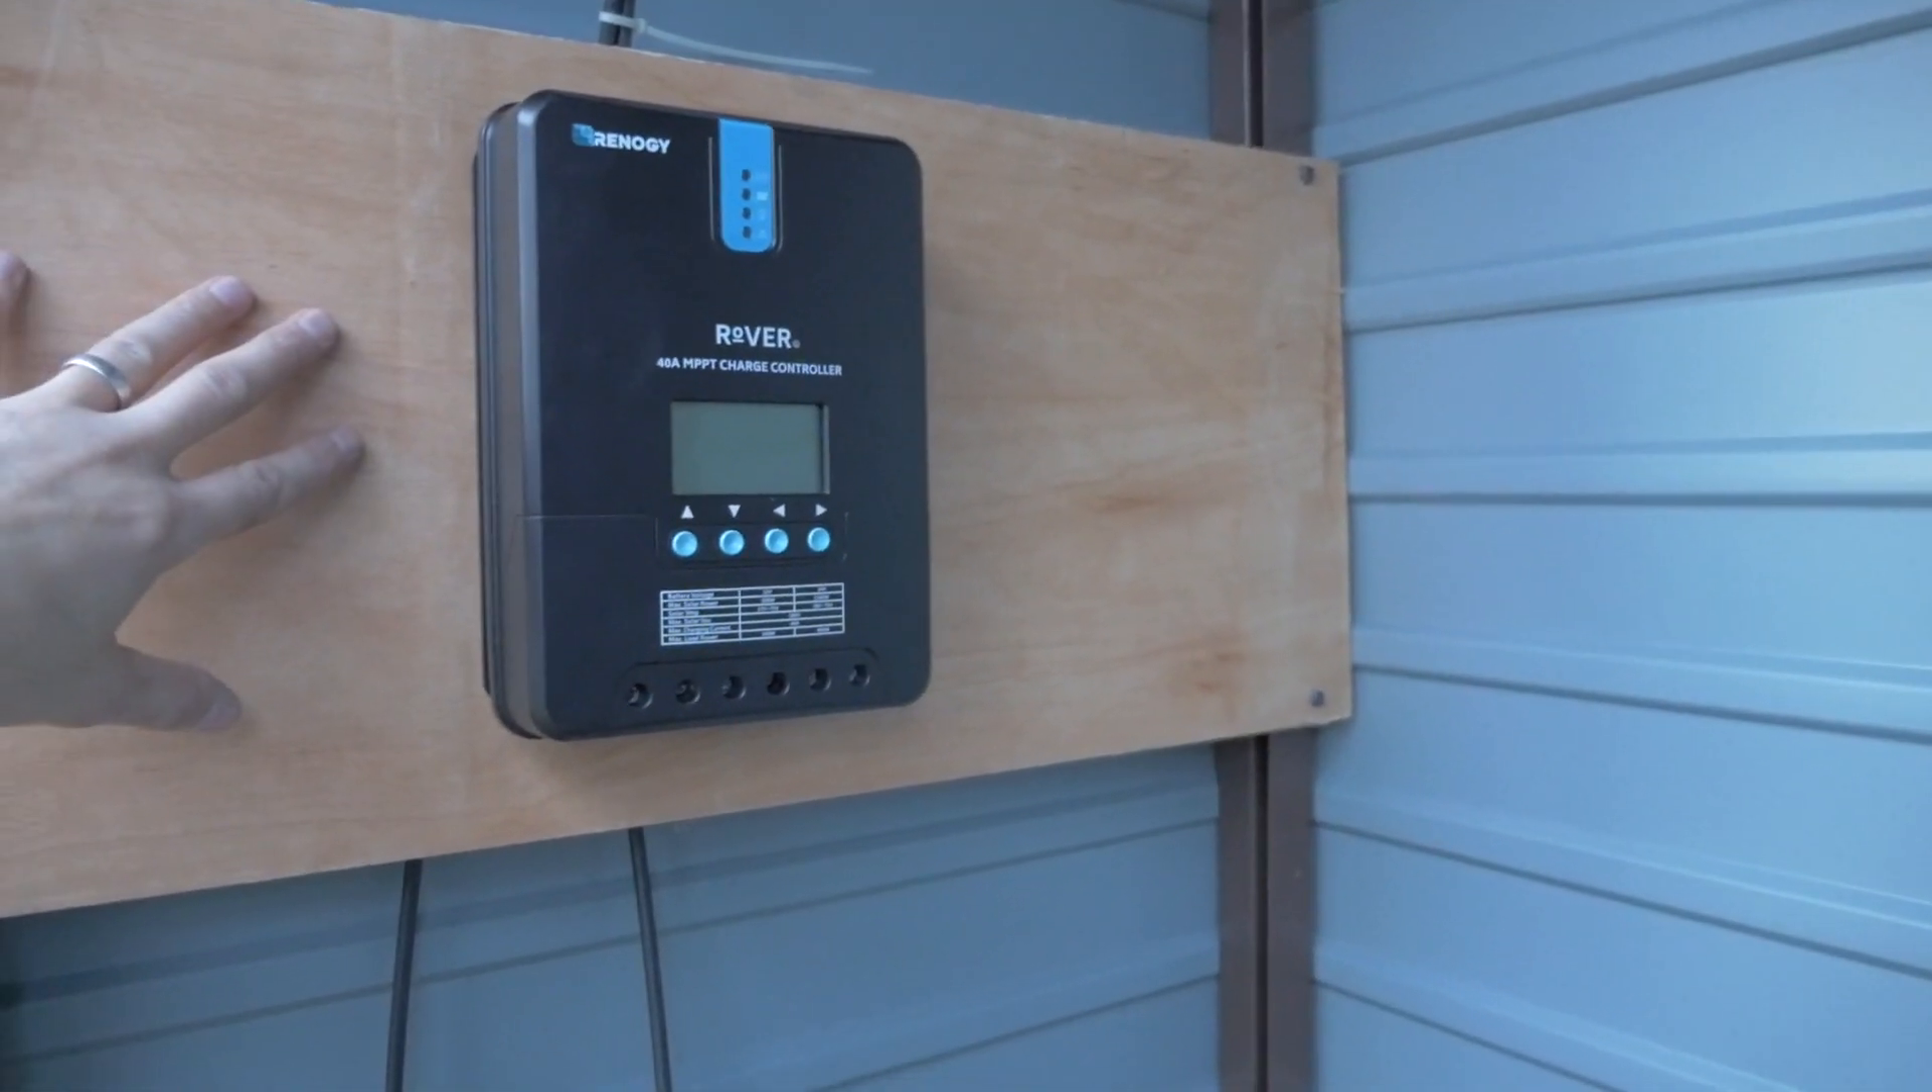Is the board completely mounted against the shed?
Yes.